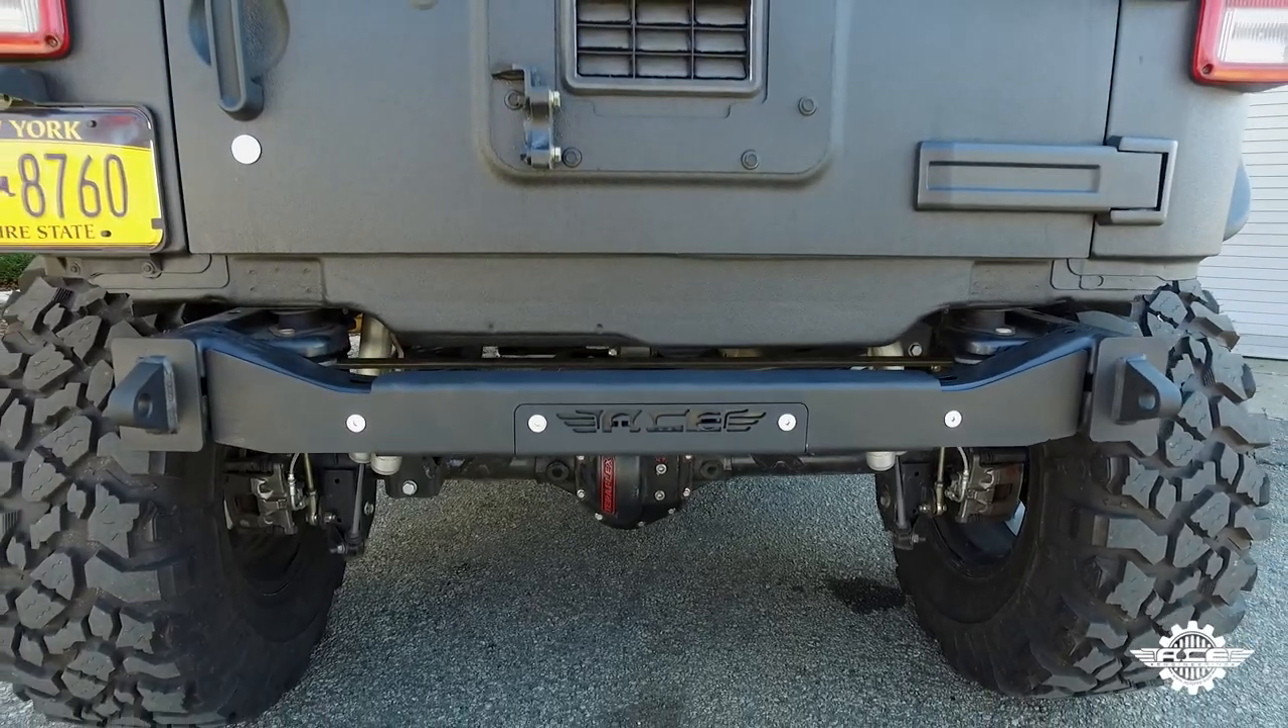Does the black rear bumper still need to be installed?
No.